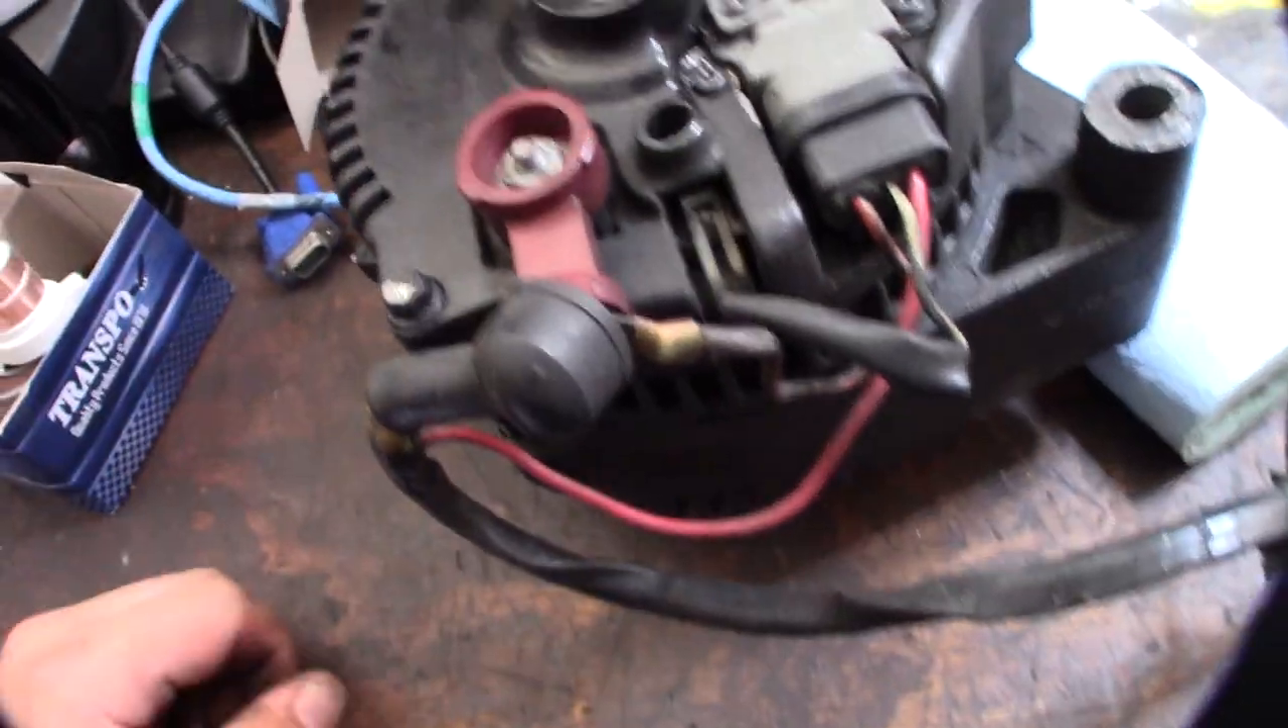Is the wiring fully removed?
No.